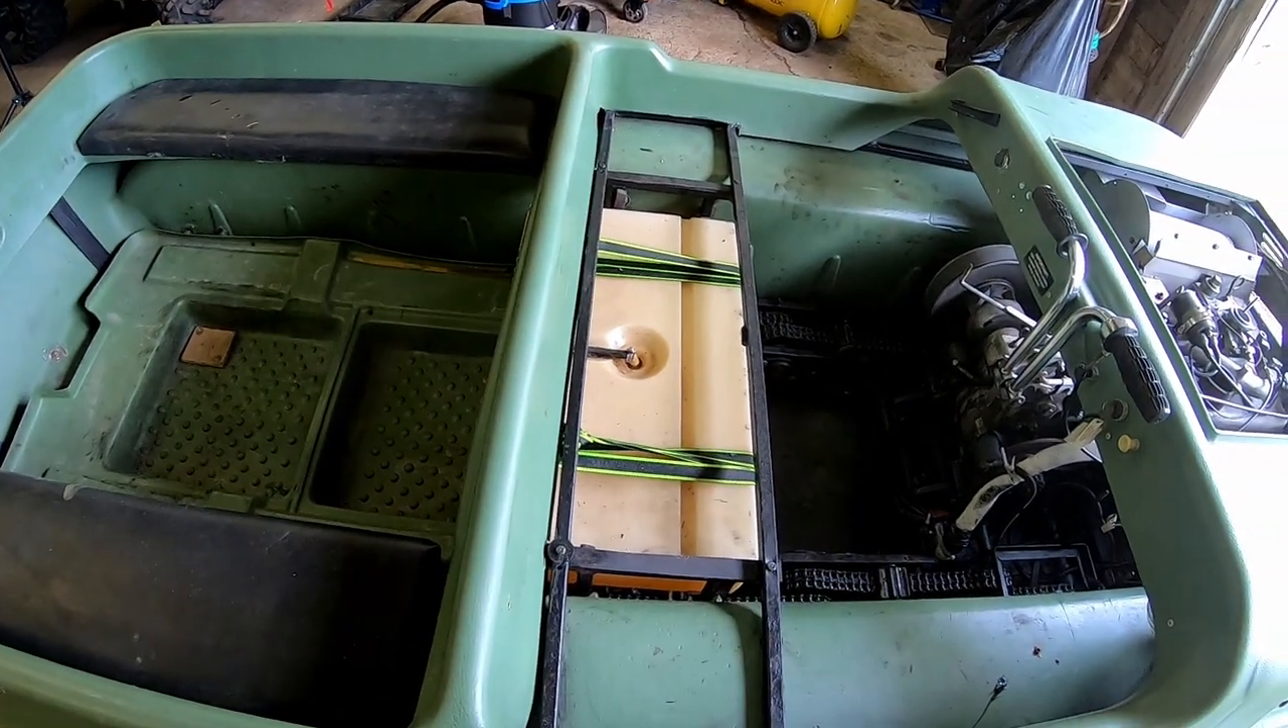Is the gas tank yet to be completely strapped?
No.